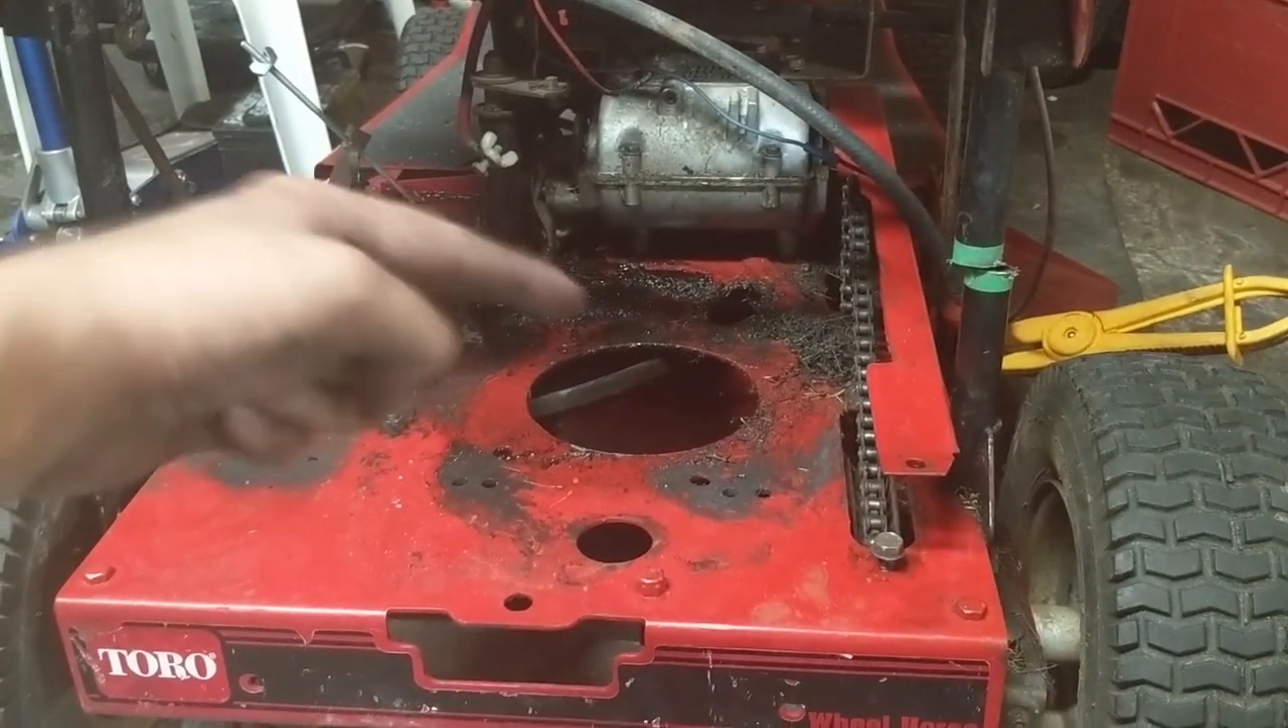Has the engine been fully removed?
Yes.